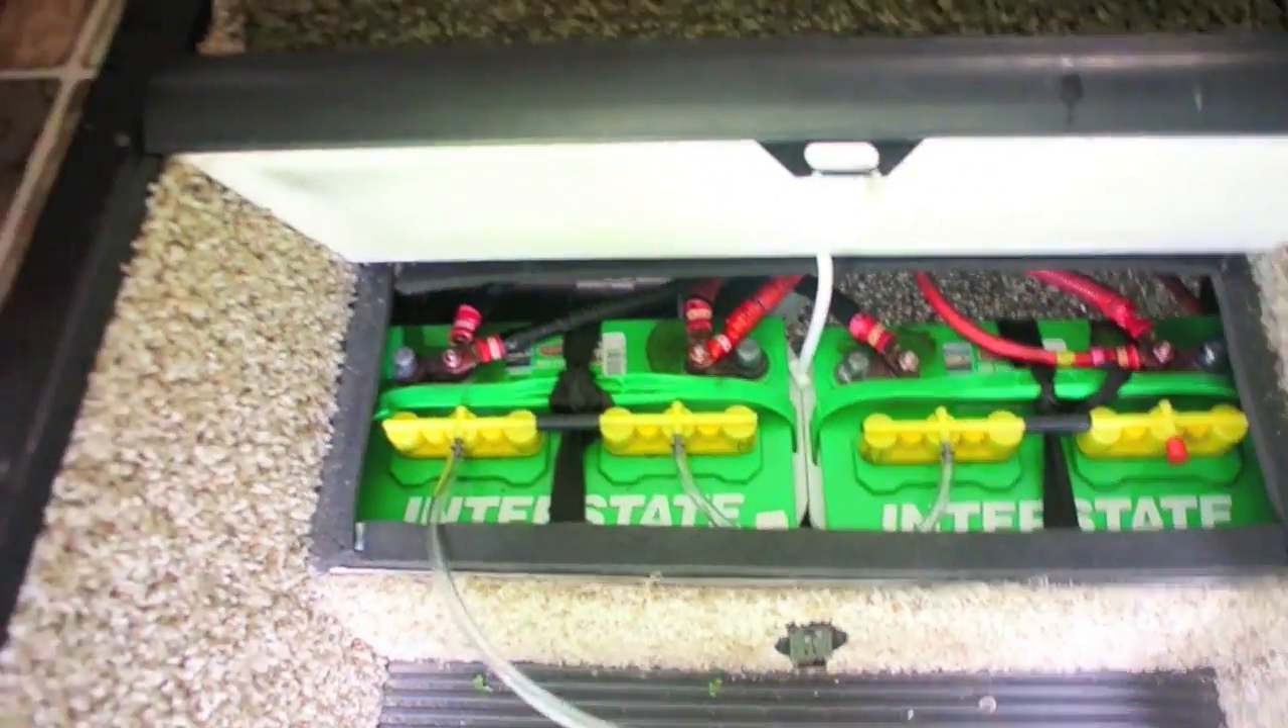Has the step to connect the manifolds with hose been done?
Yes.